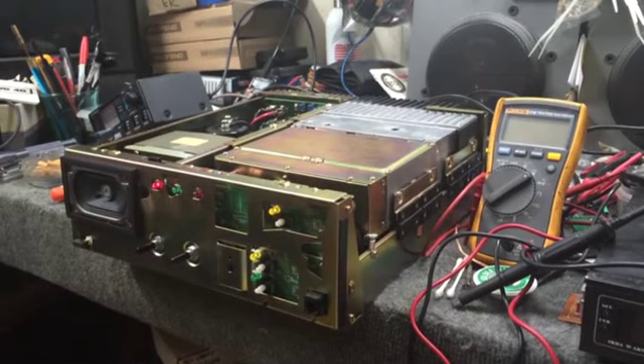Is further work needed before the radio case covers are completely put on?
Yes.